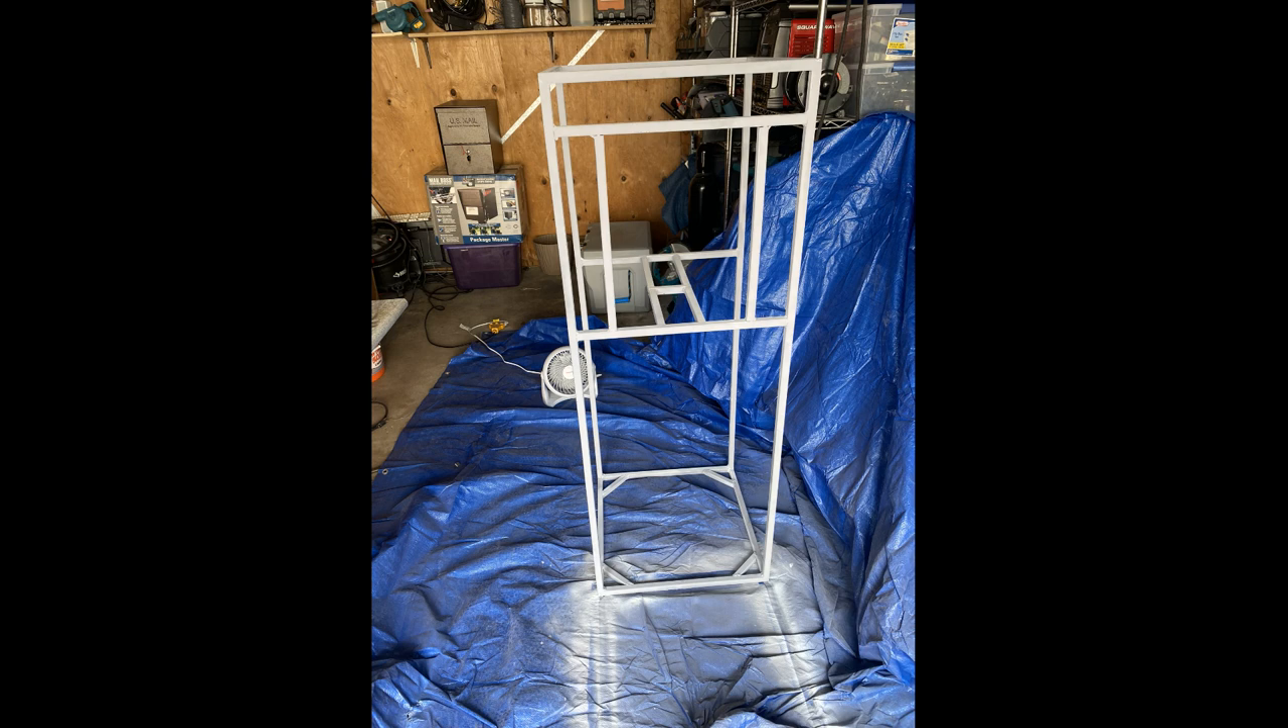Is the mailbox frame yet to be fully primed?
No.